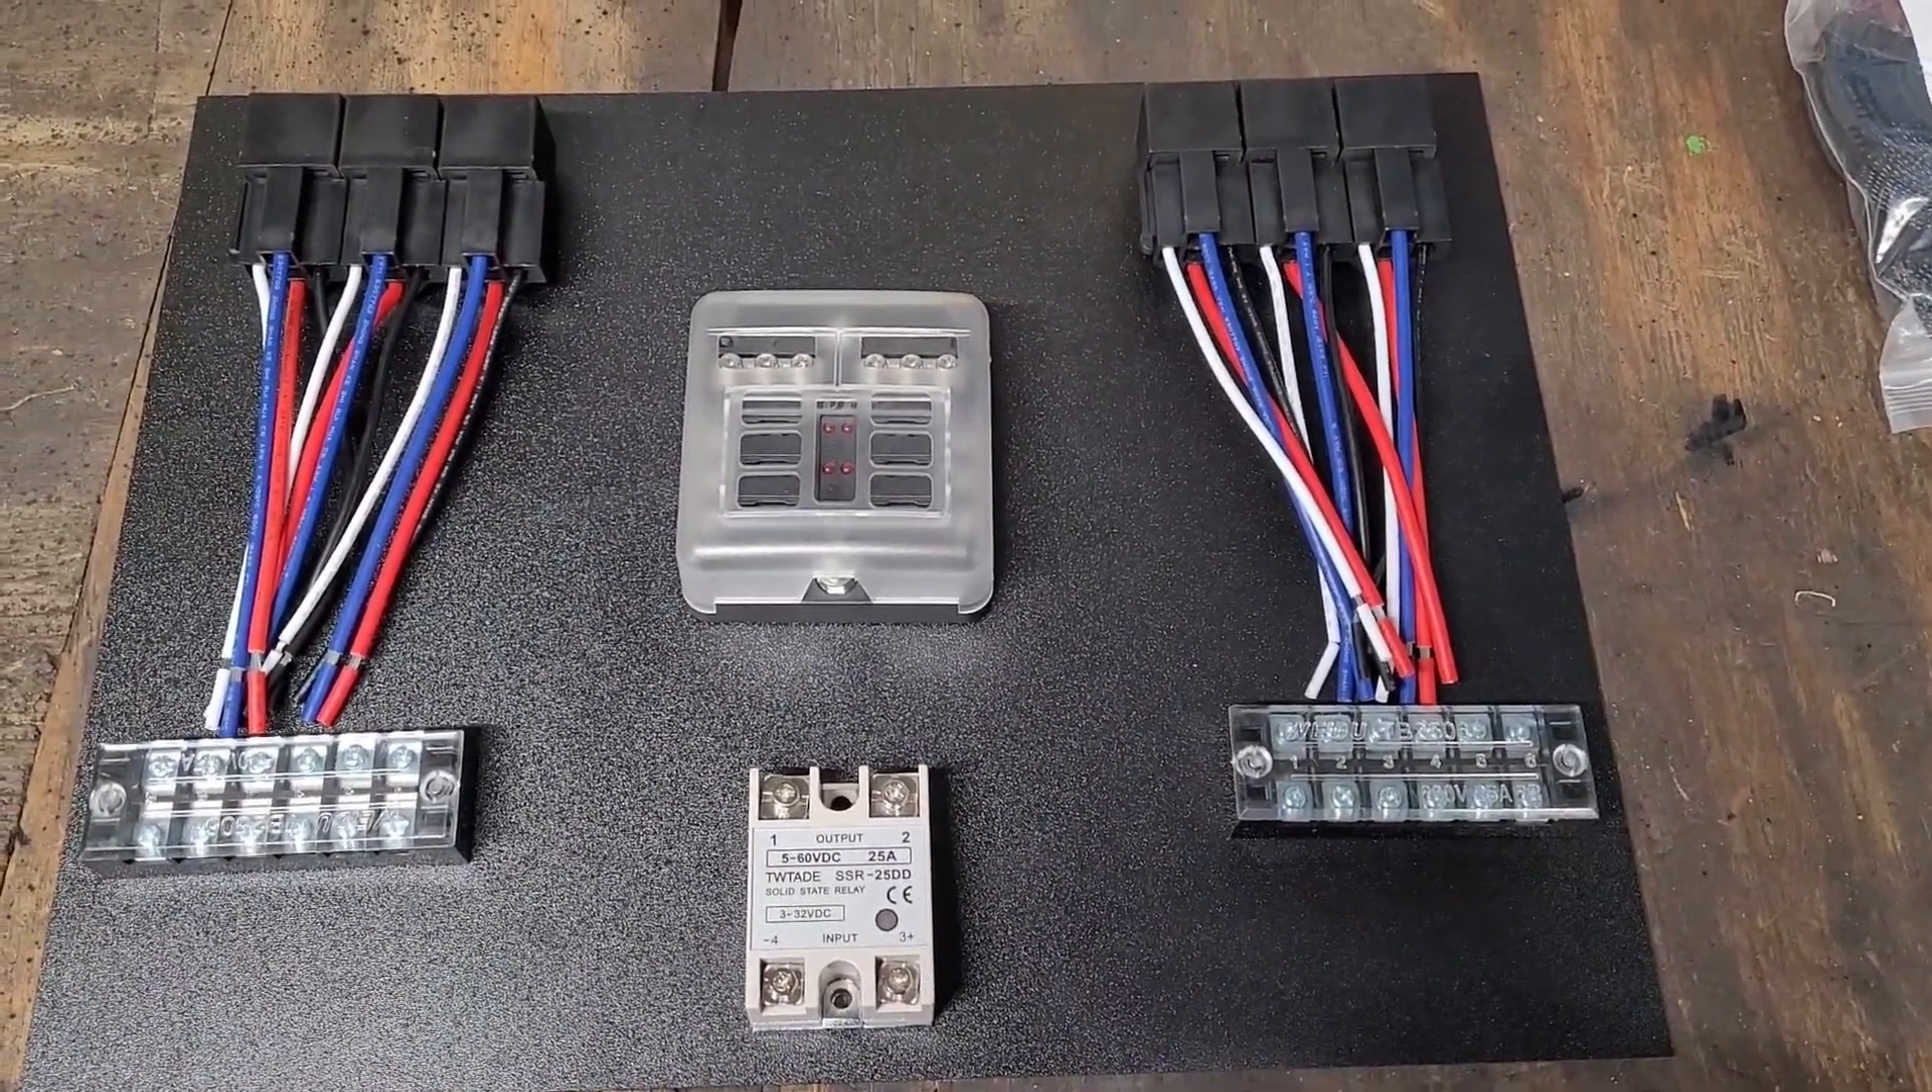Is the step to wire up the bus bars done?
No.